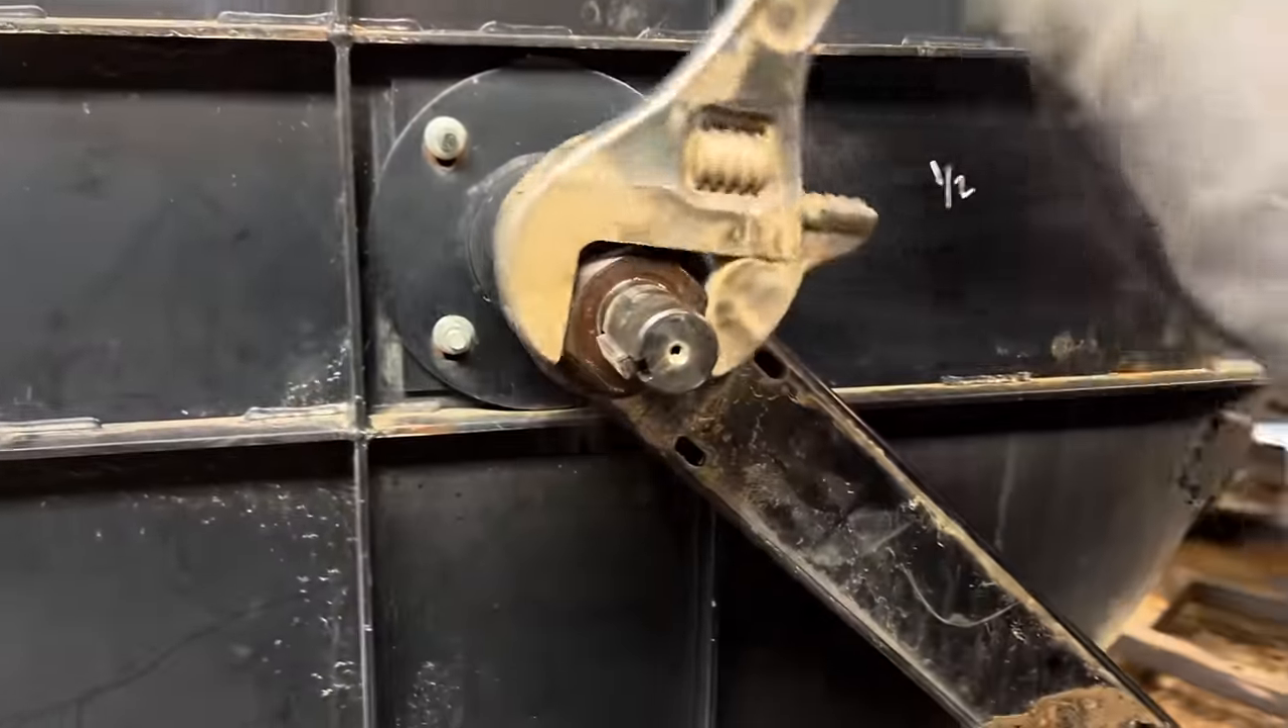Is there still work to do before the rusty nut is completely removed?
Yes.